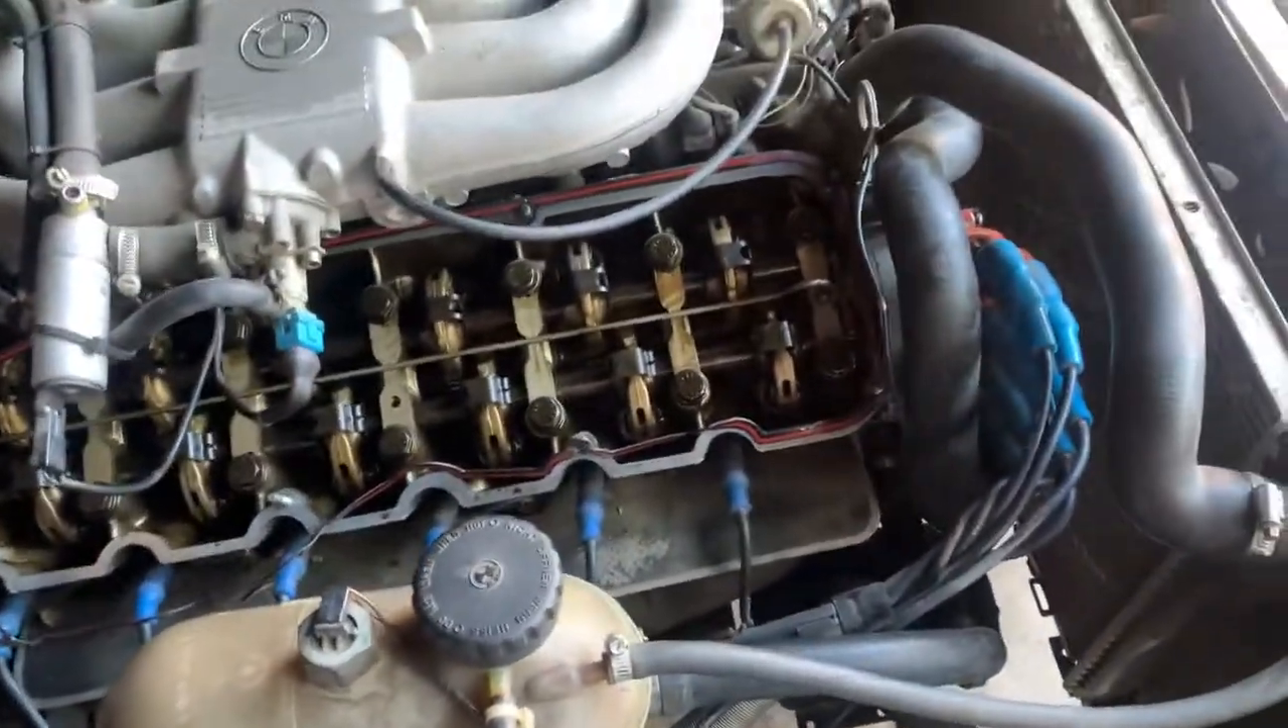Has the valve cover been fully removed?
Yes.